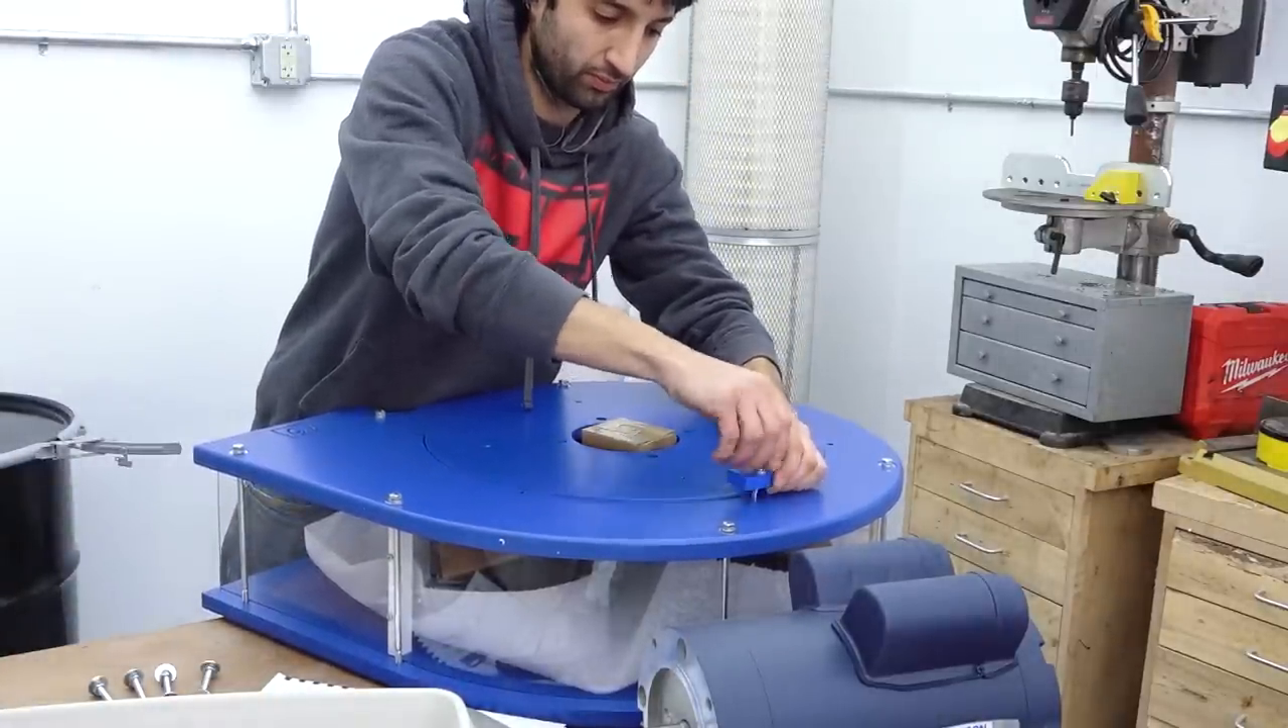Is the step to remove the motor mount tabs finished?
No.